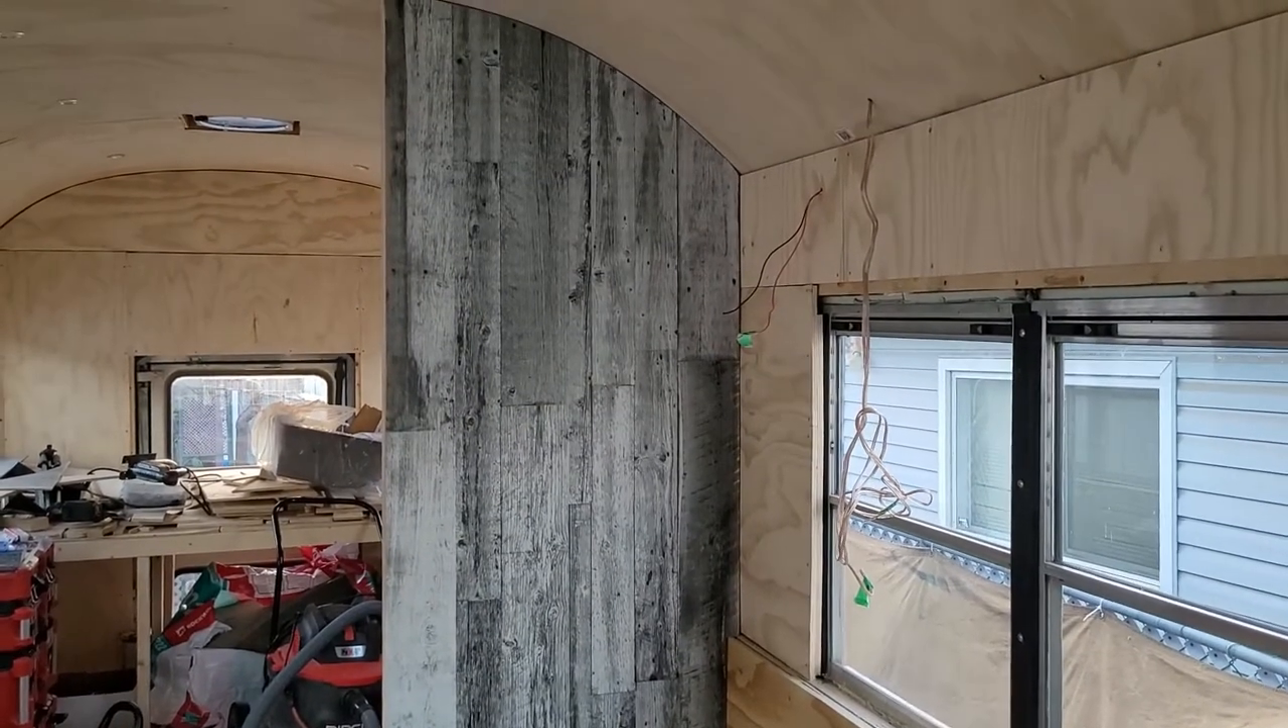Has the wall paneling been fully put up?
Yes.